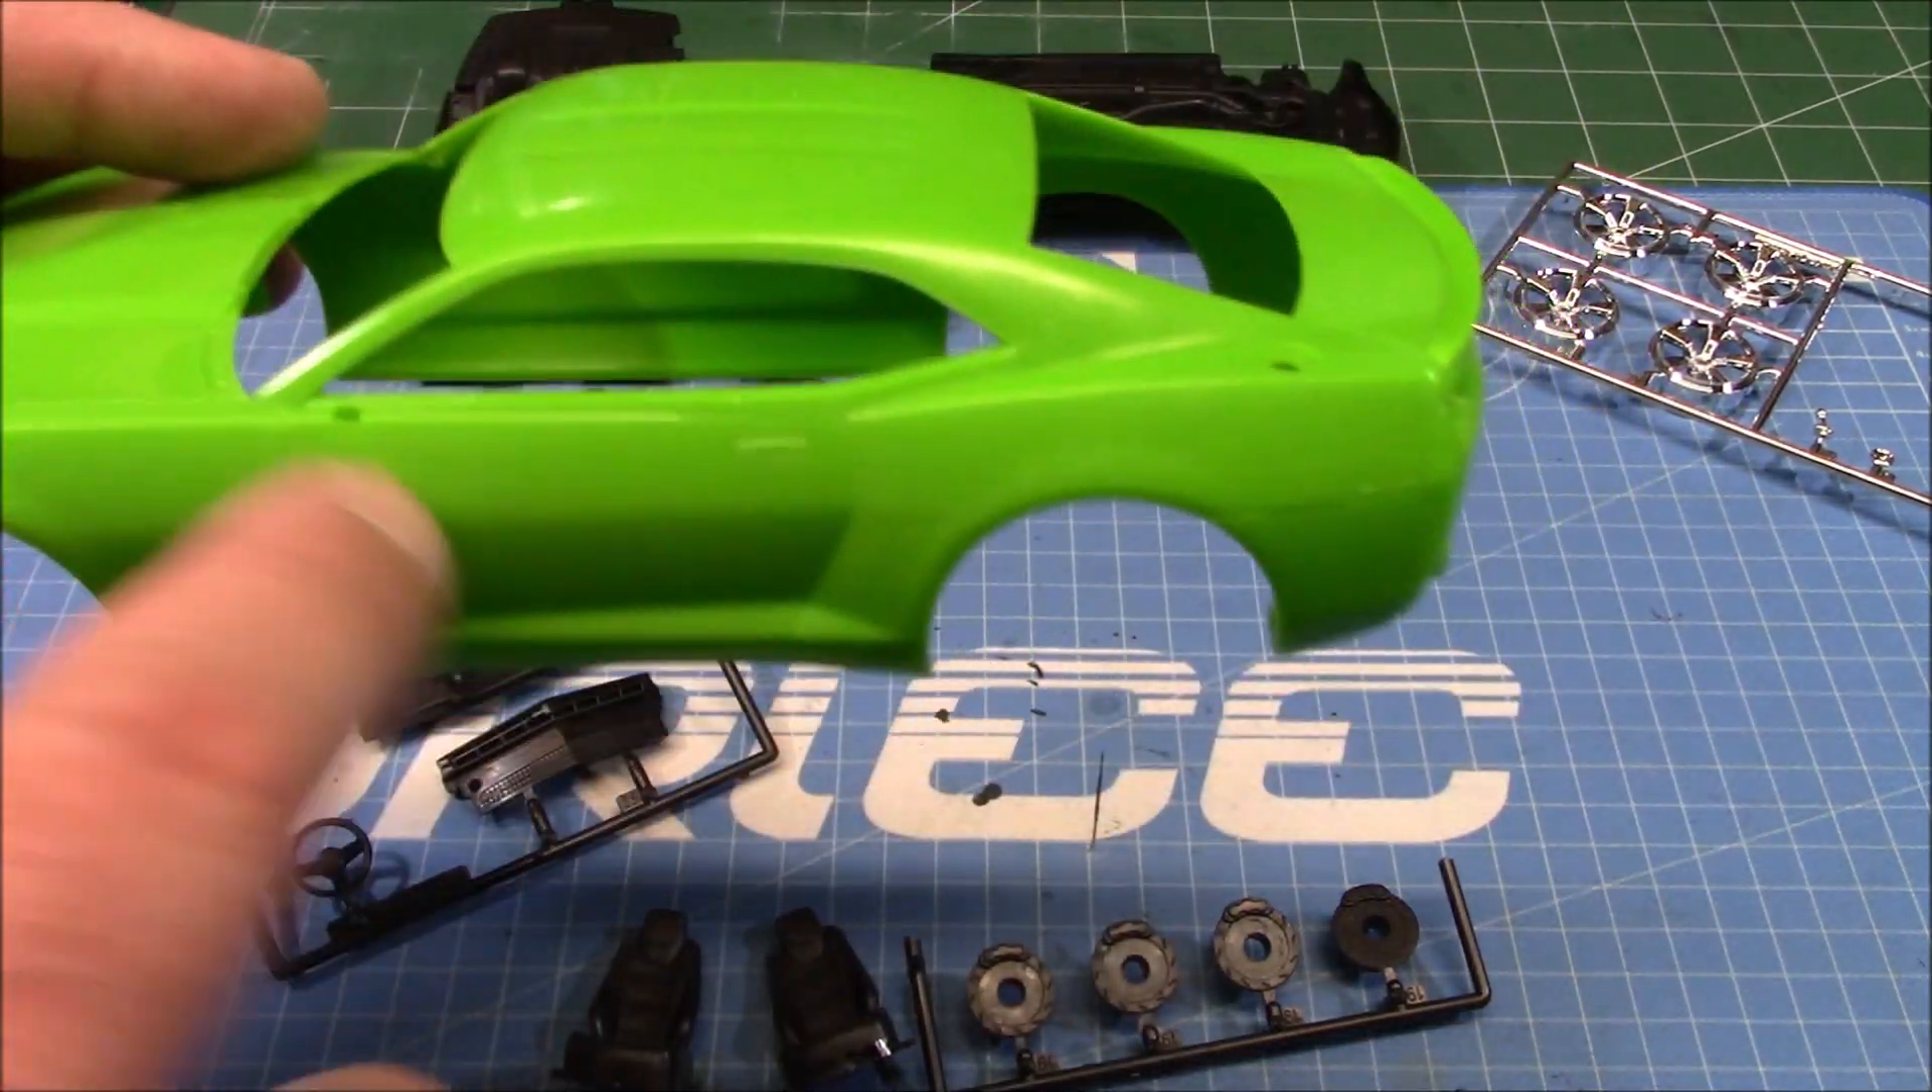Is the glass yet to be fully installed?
Yes.